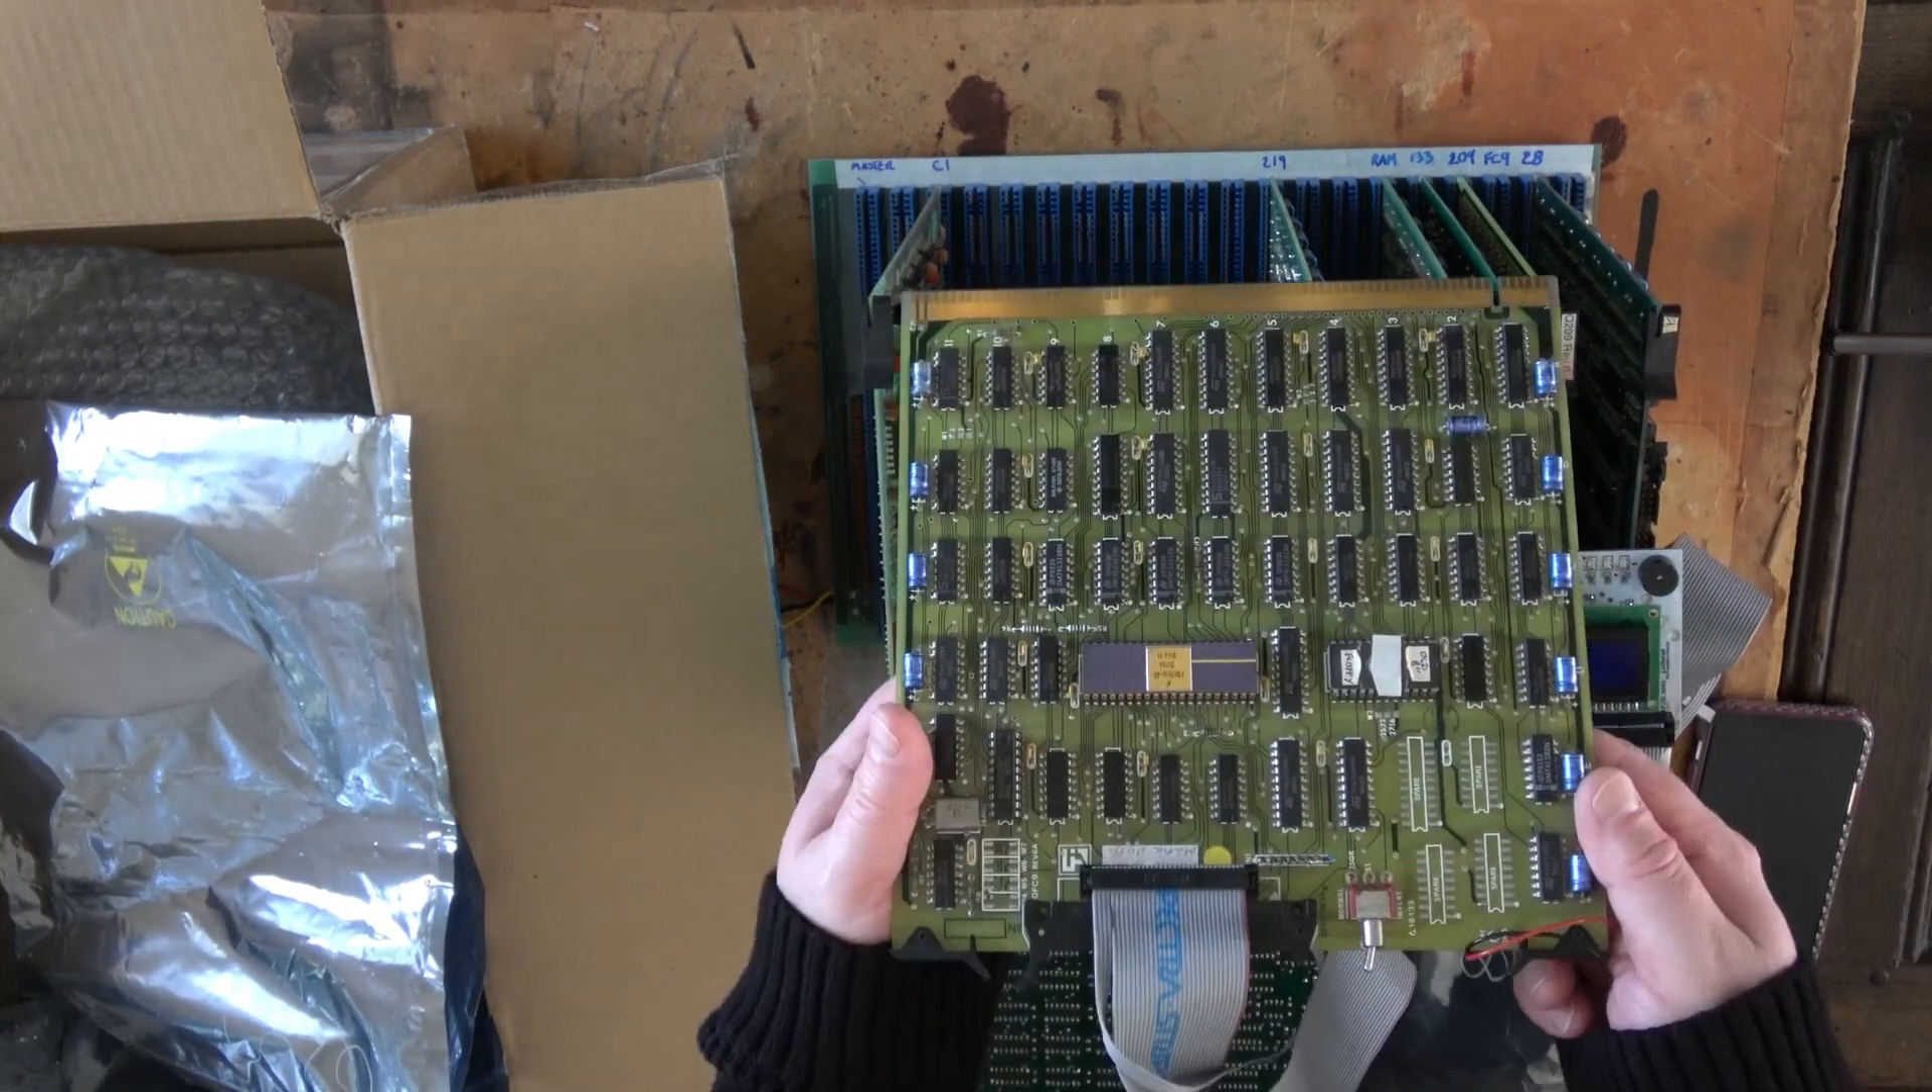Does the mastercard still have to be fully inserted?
Yes.